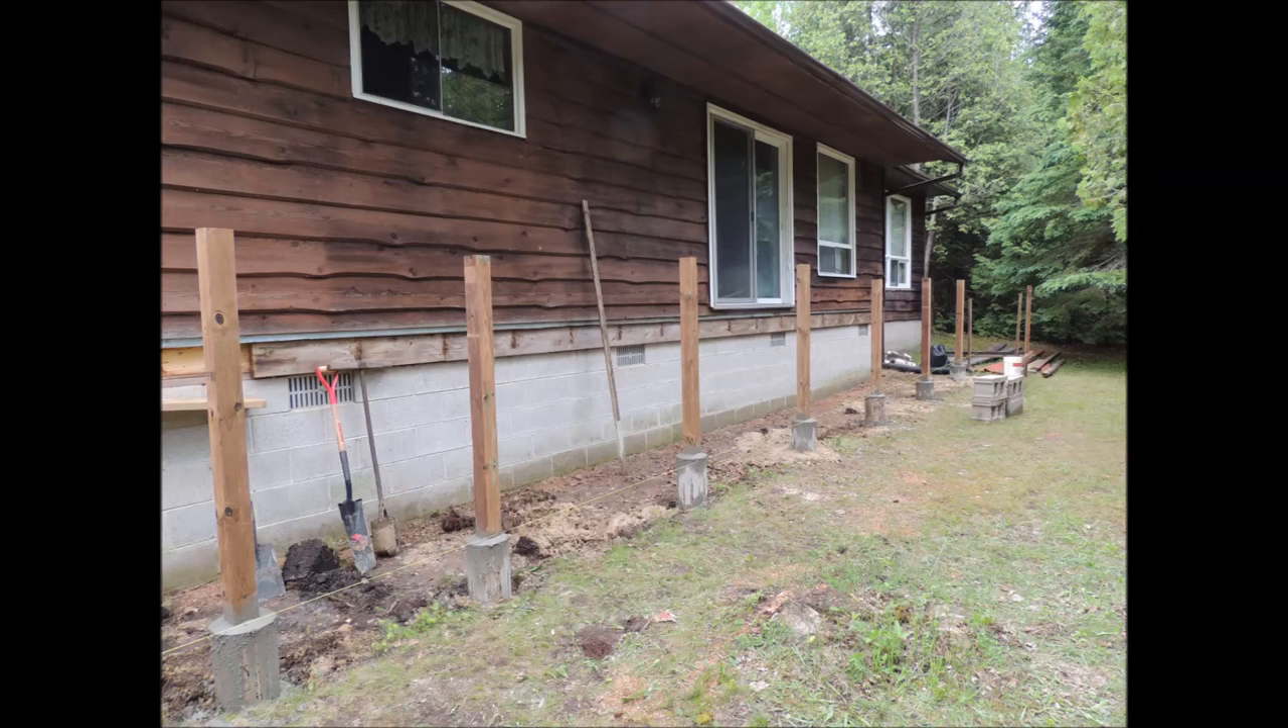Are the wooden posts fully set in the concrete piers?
Yes.